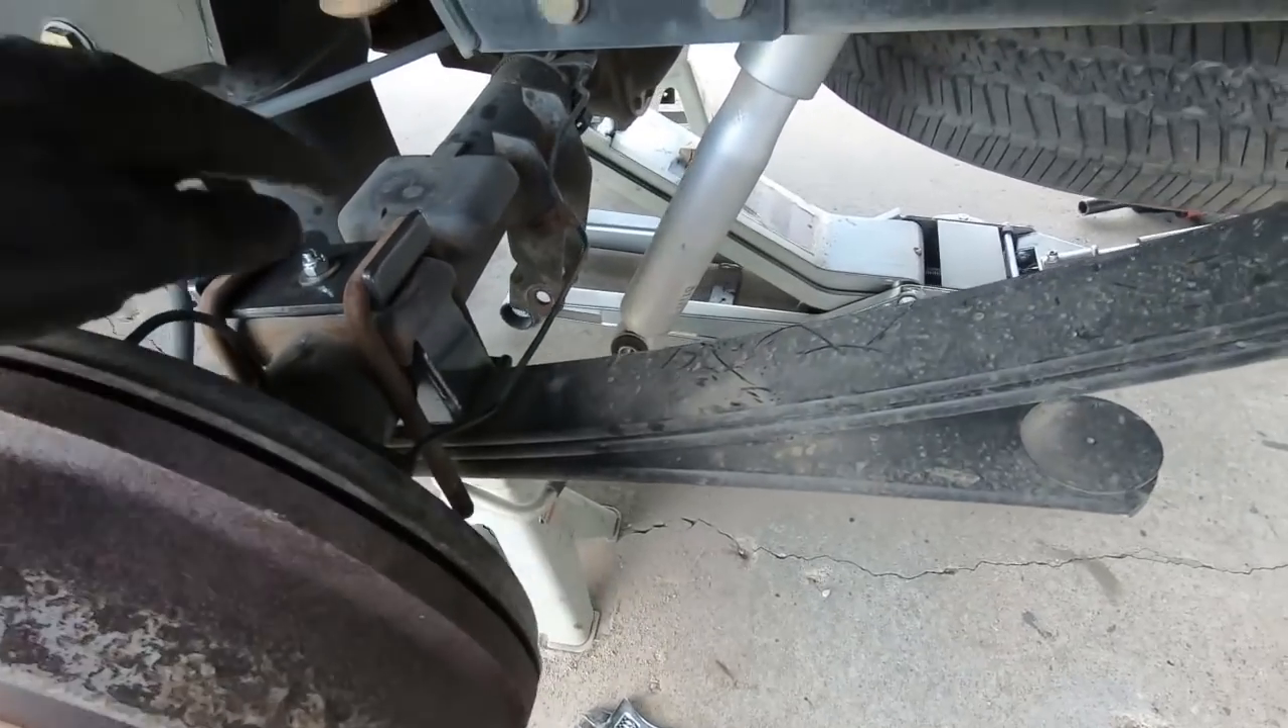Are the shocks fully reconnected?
No.